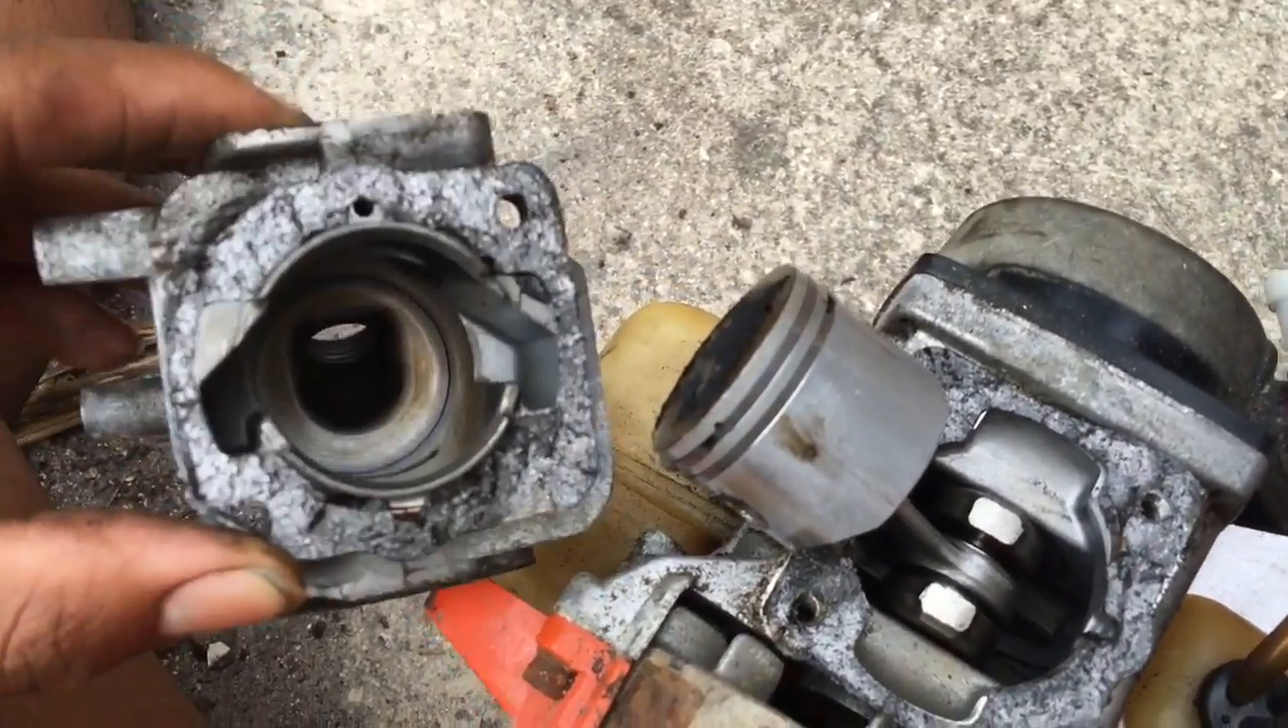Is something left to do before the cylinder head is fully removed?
No.